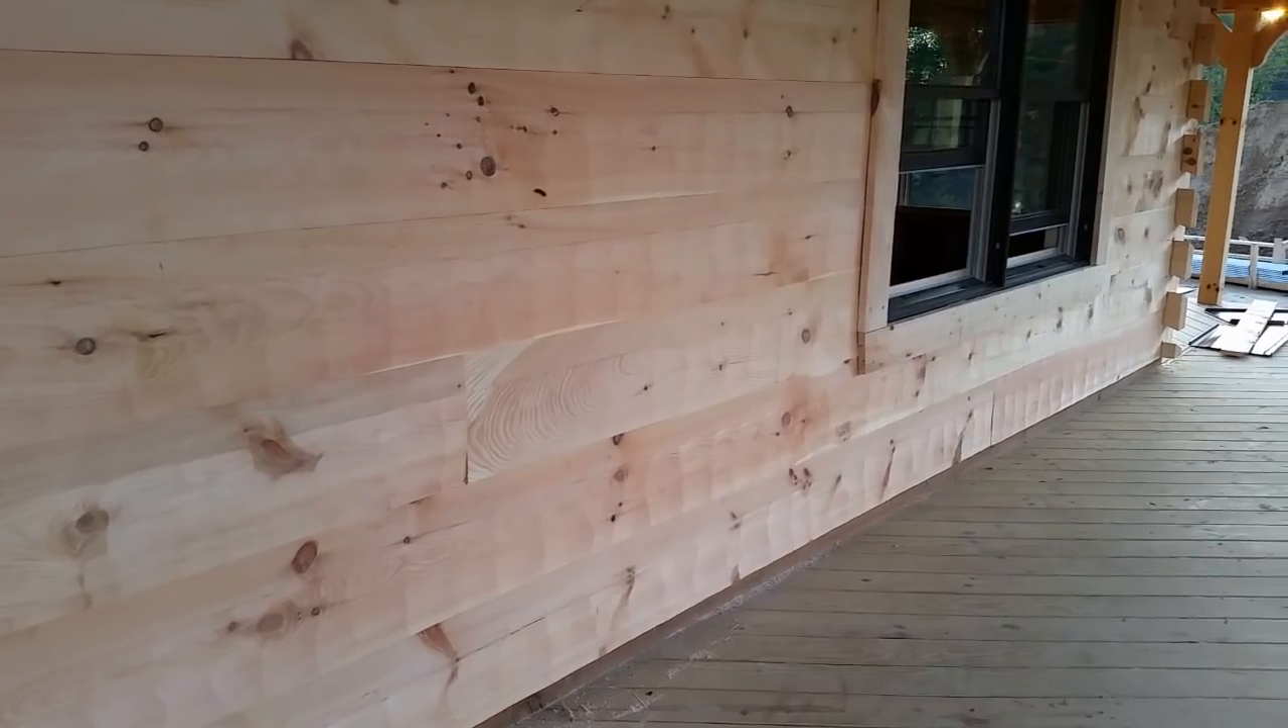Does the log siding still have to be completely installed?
No.